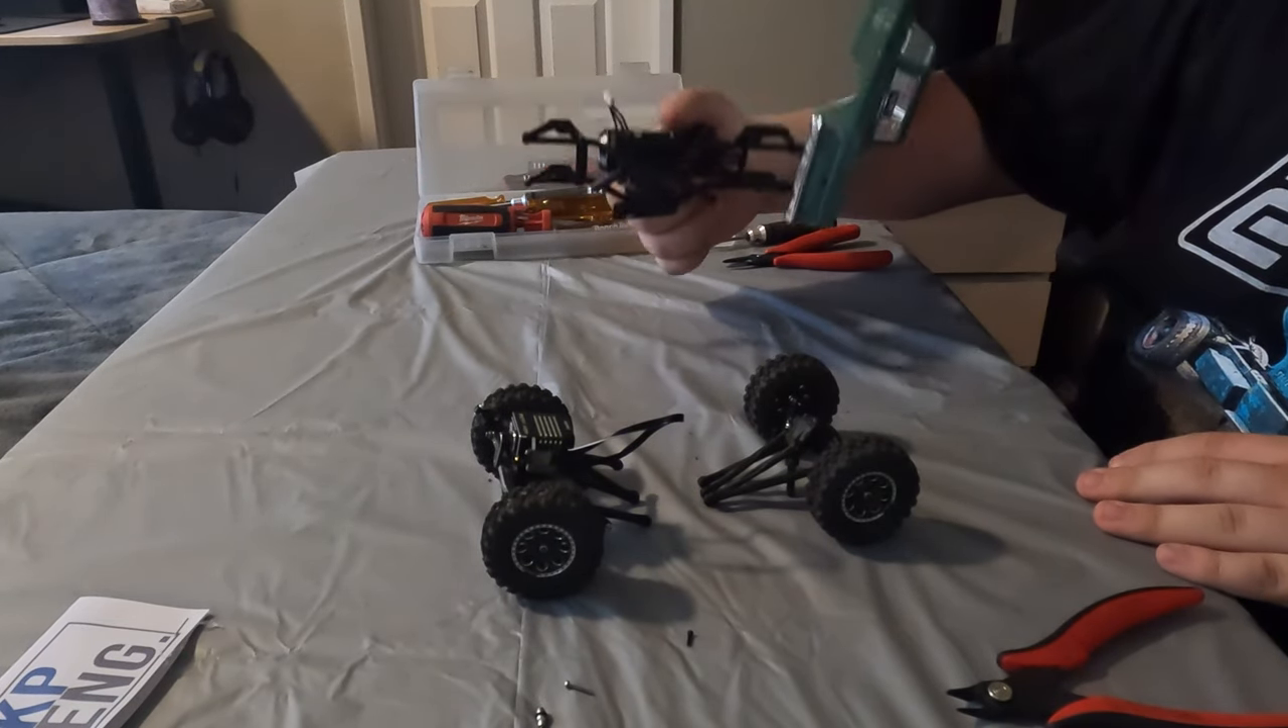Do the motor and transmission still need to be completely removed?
Yes.